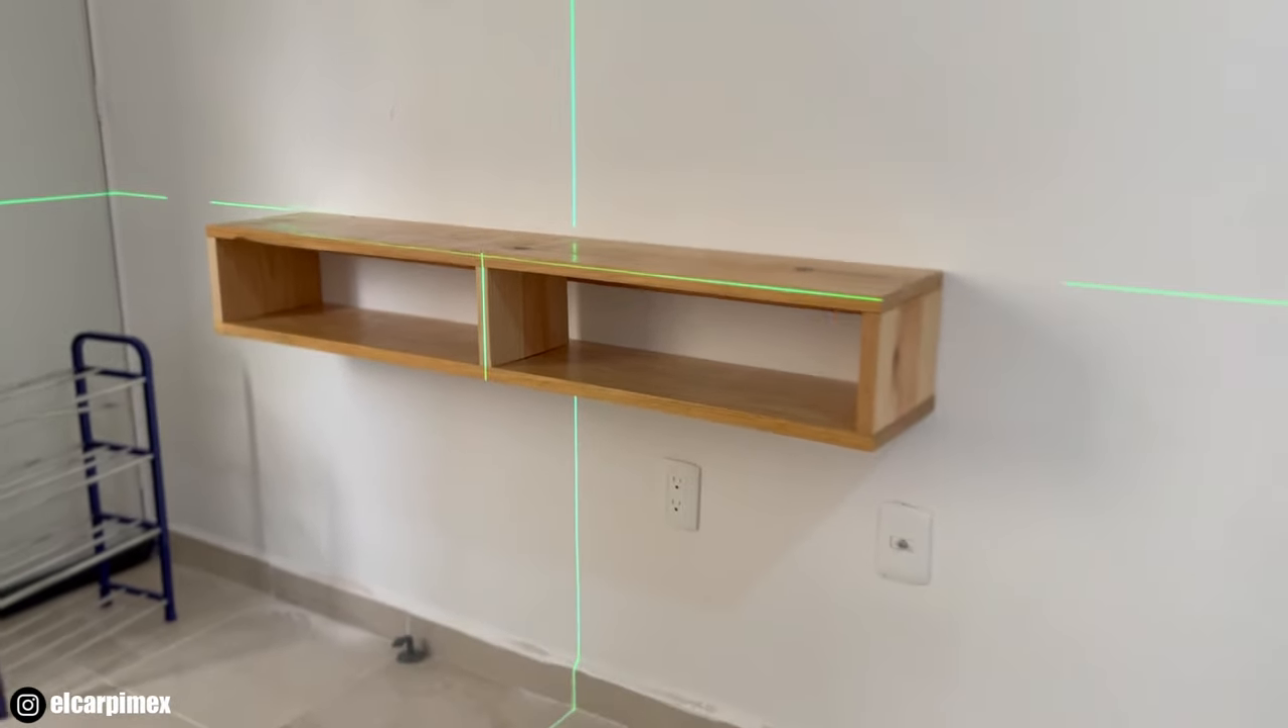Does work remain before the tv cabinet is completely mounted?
No.